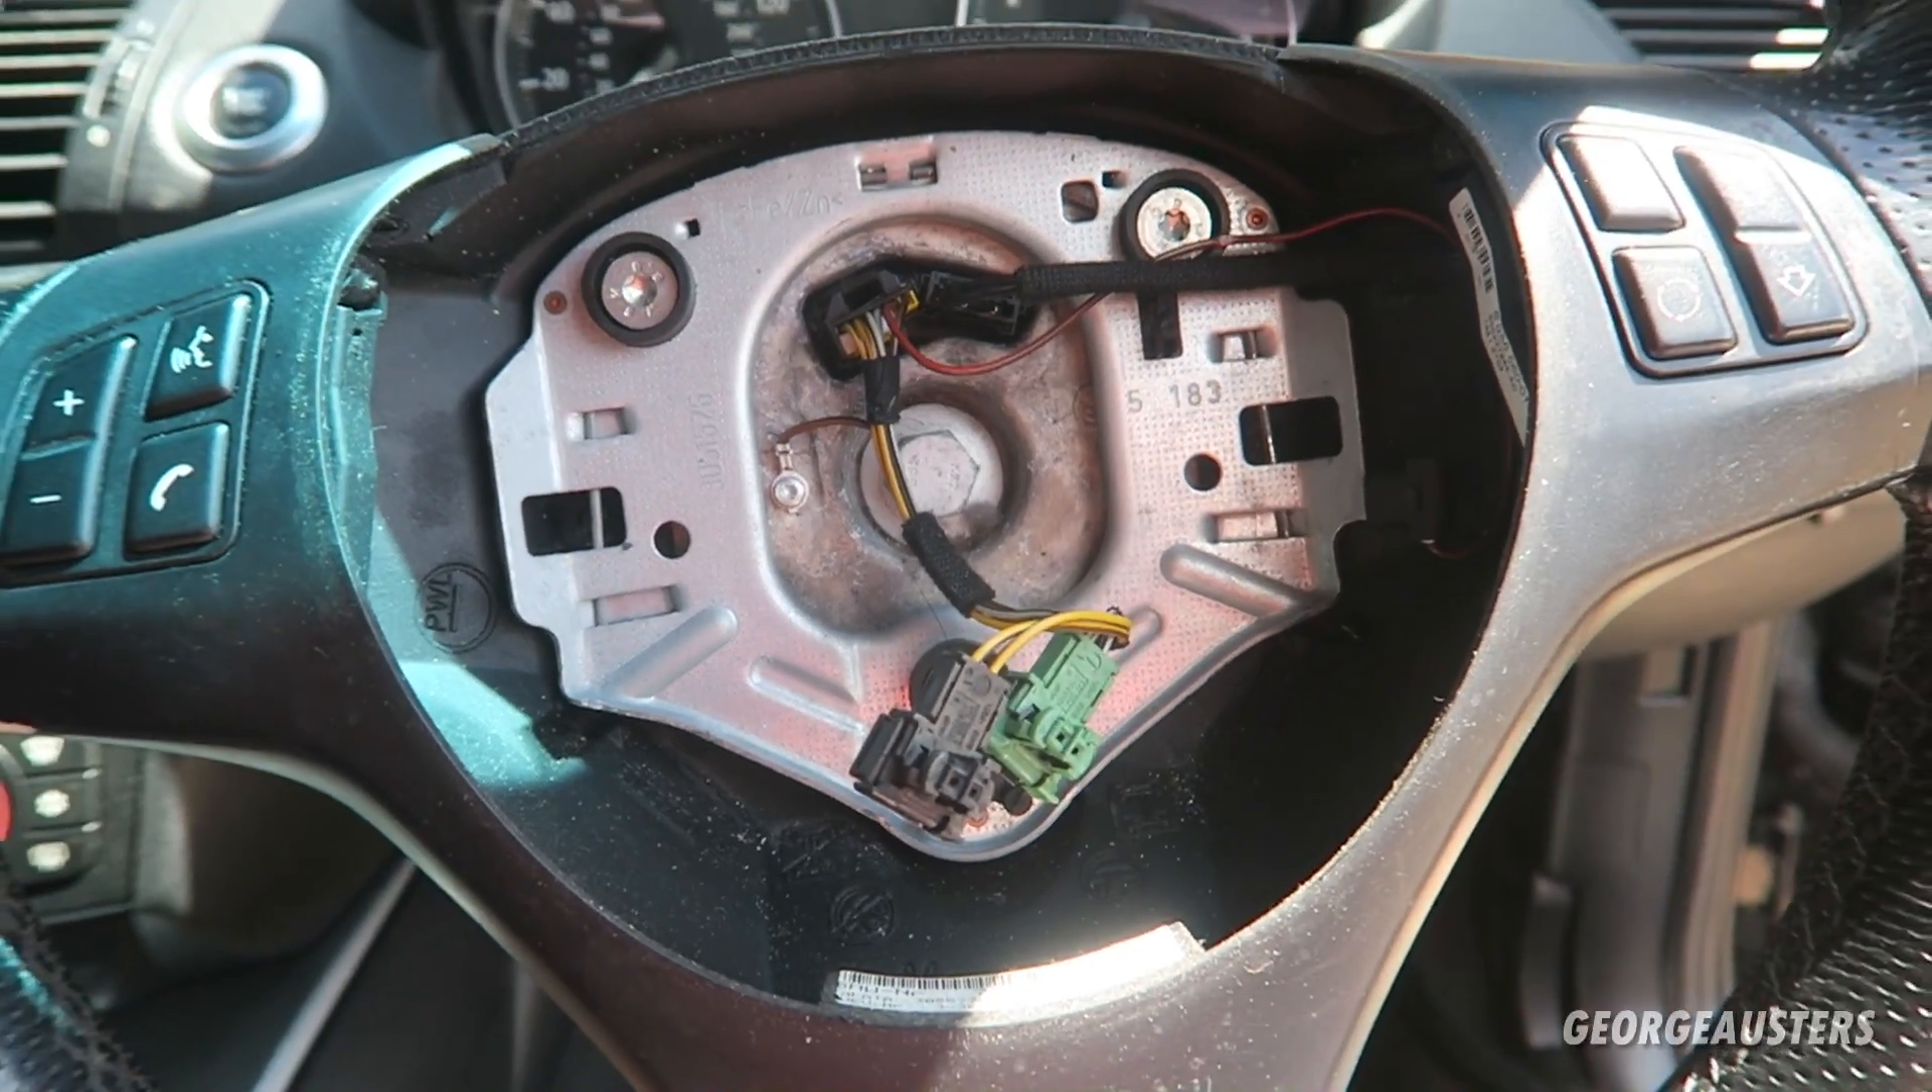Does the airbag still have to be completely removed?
No.